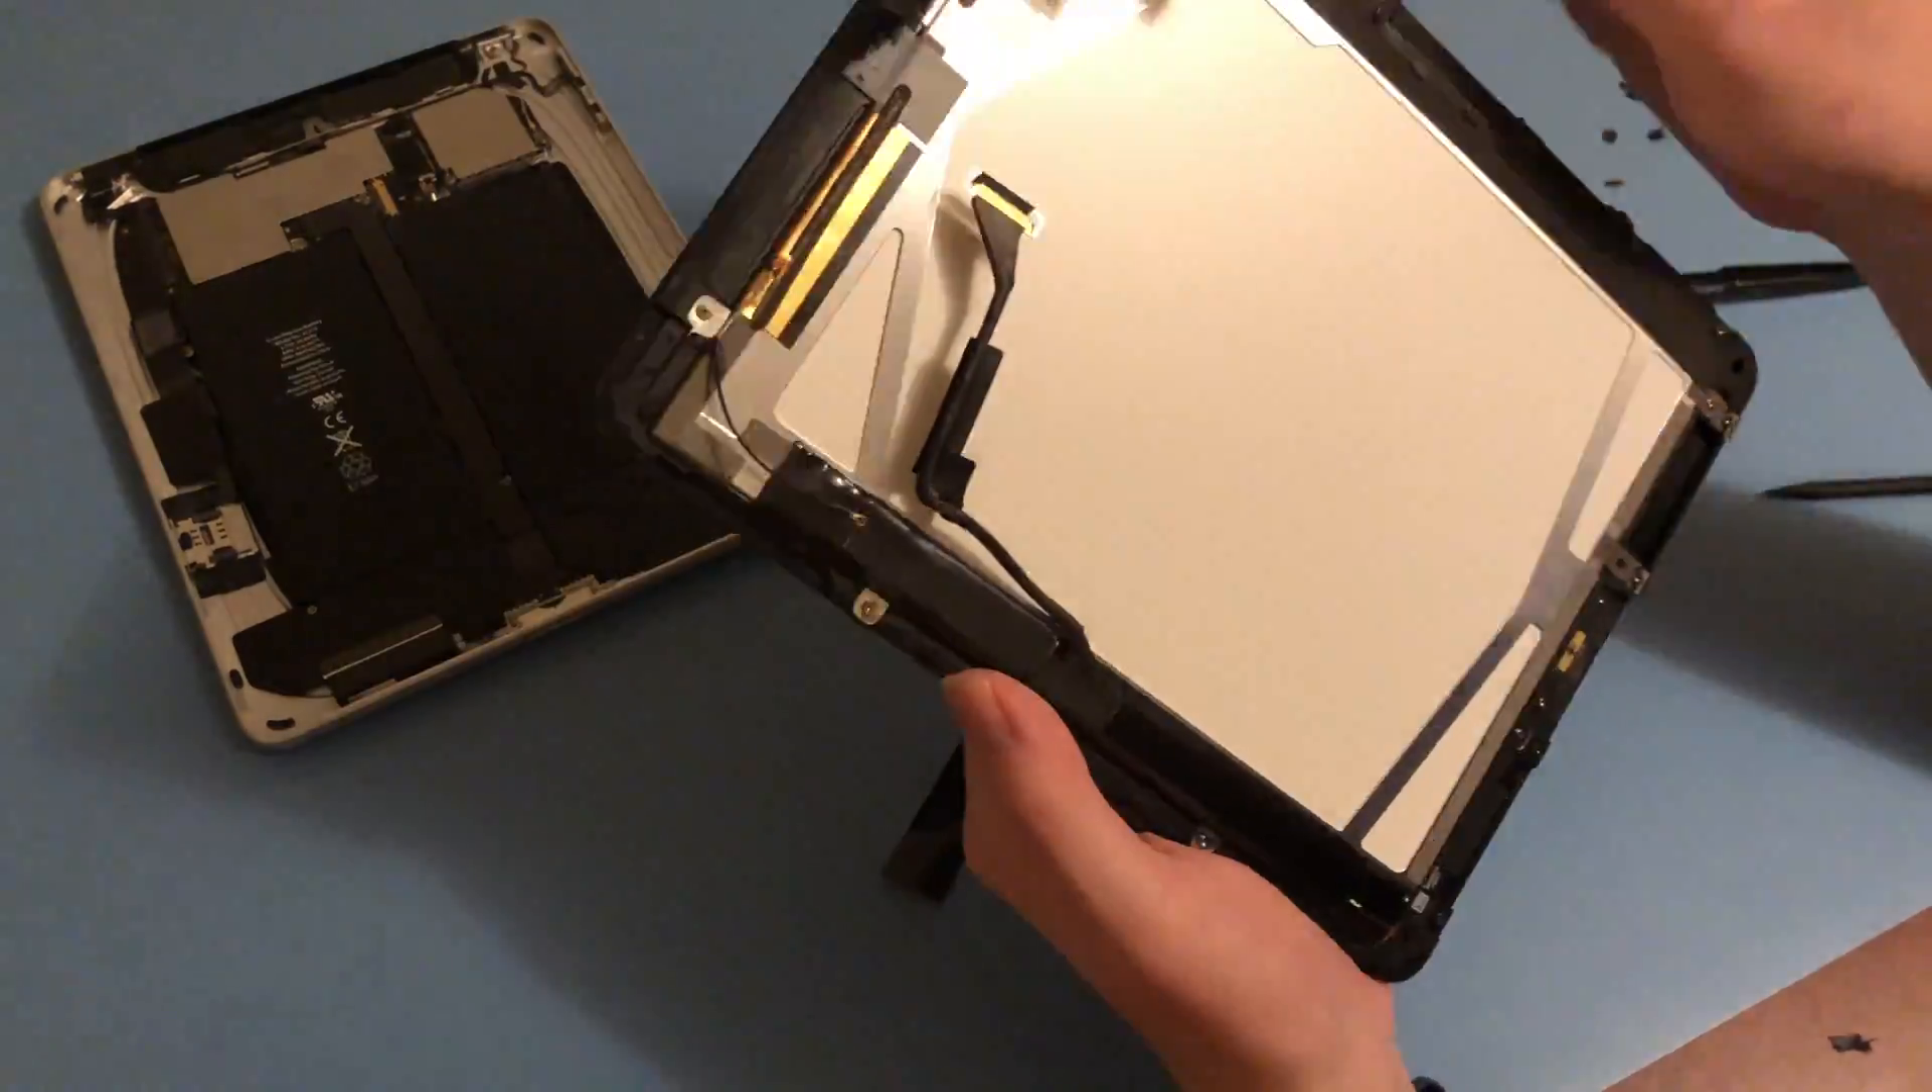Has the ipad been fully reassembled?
No.